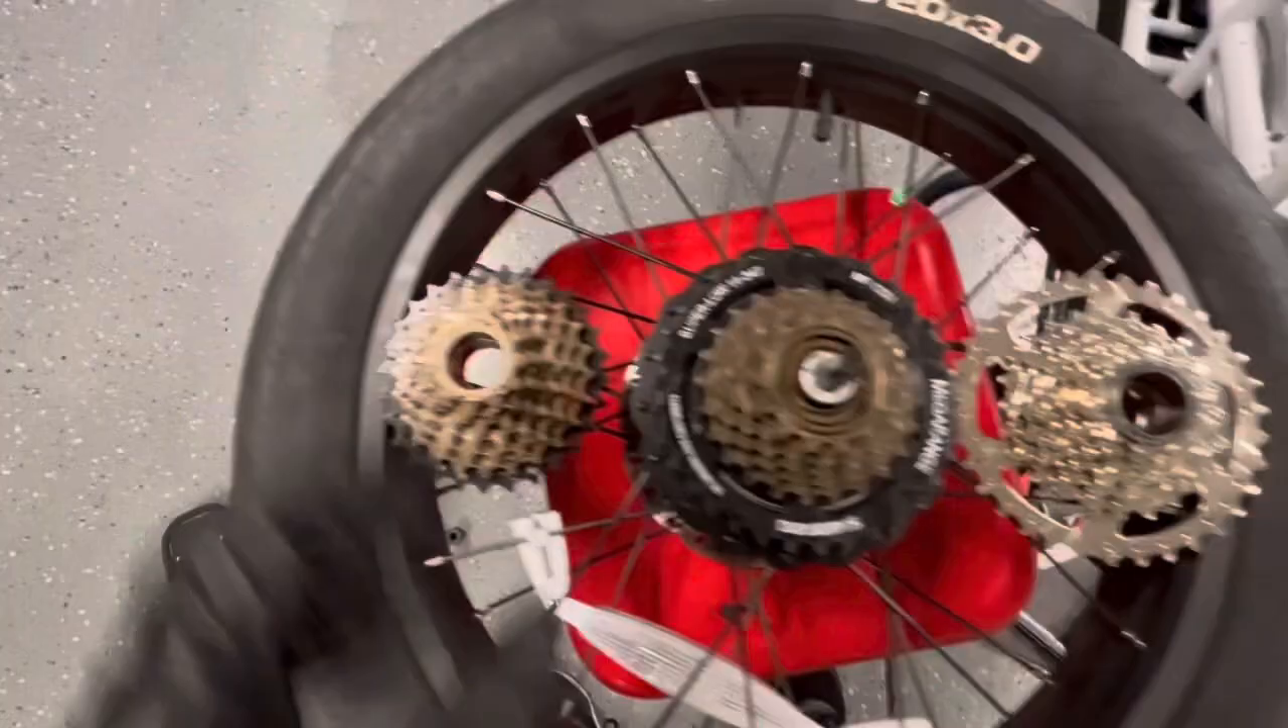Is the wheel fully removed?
Yes.